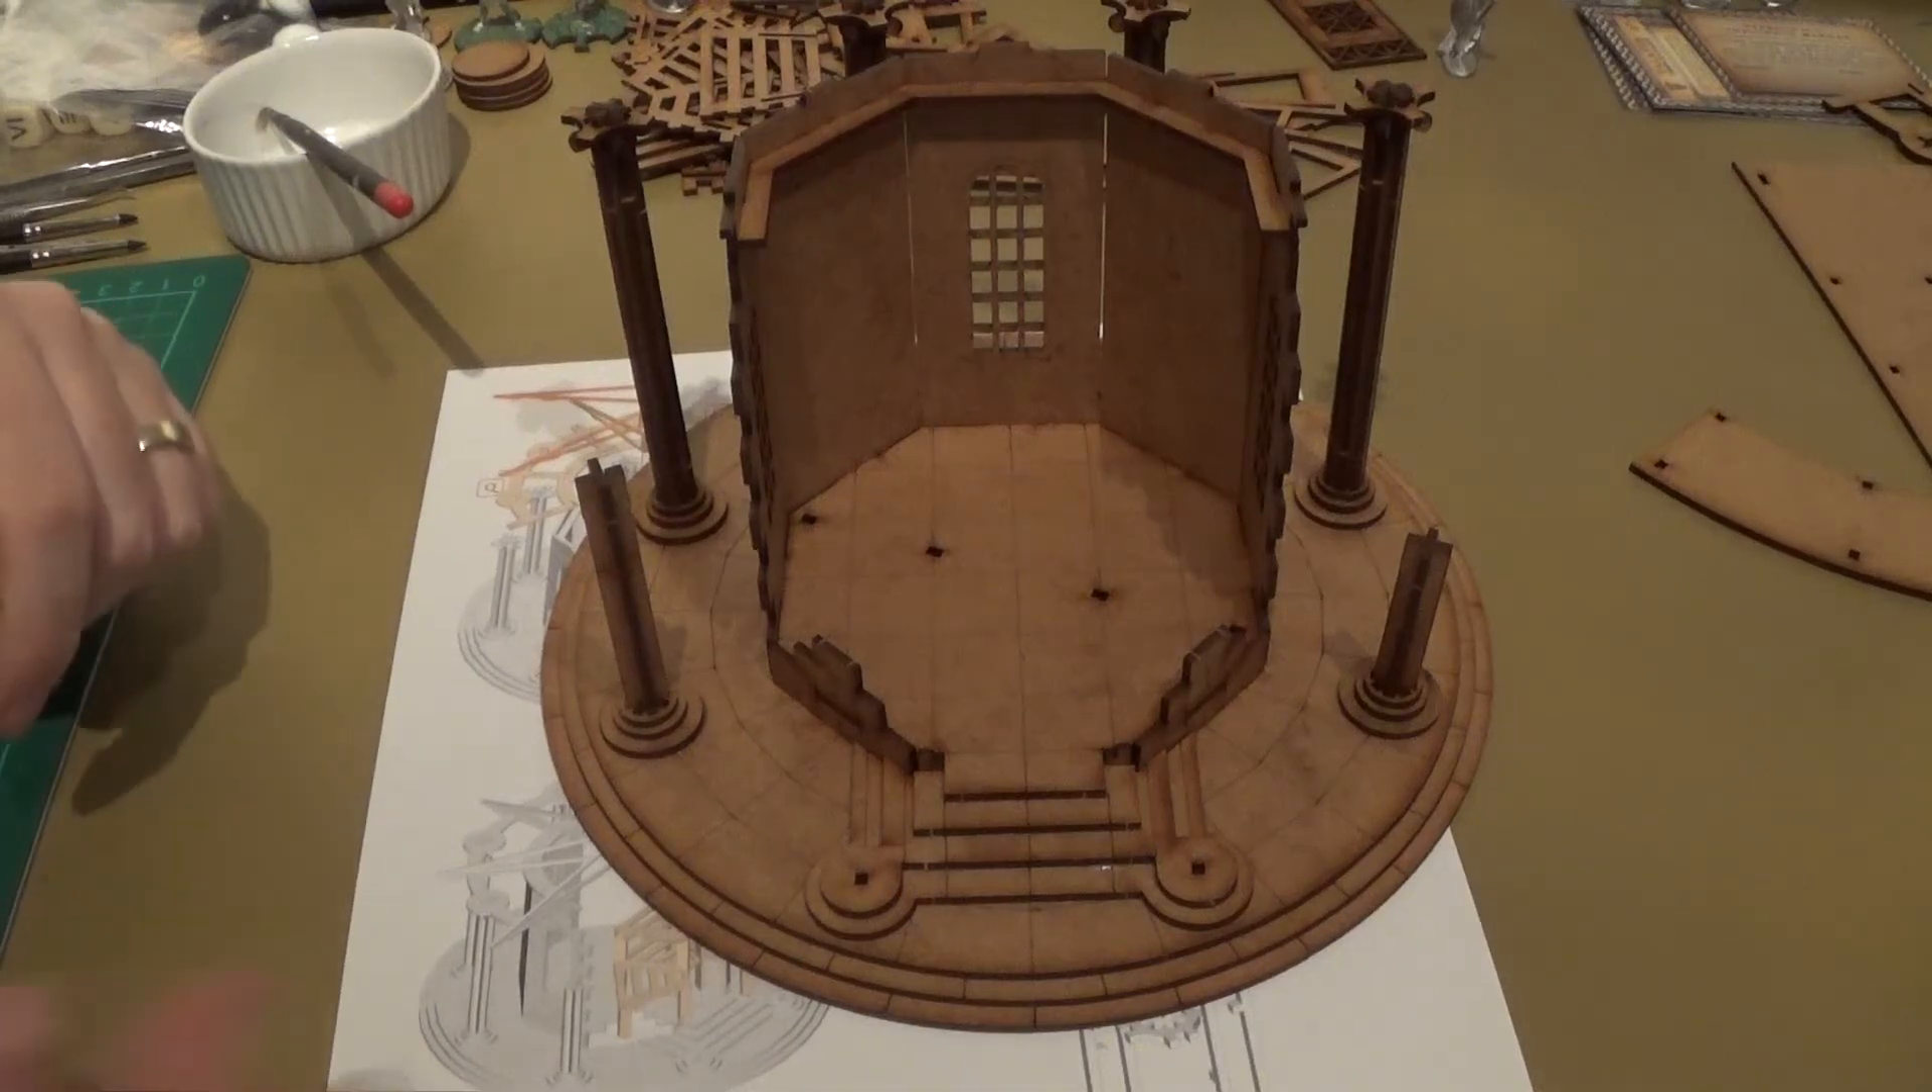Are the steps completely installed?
Yes.